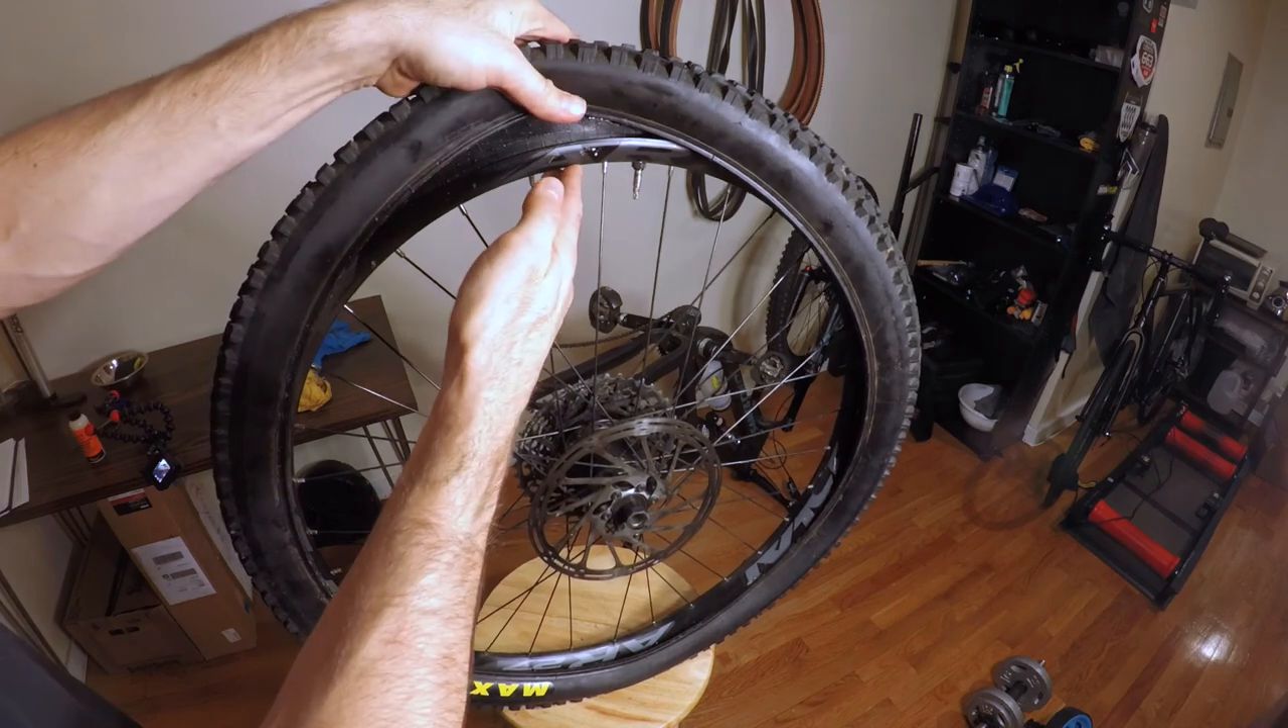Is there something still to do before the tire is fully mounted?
Yes.